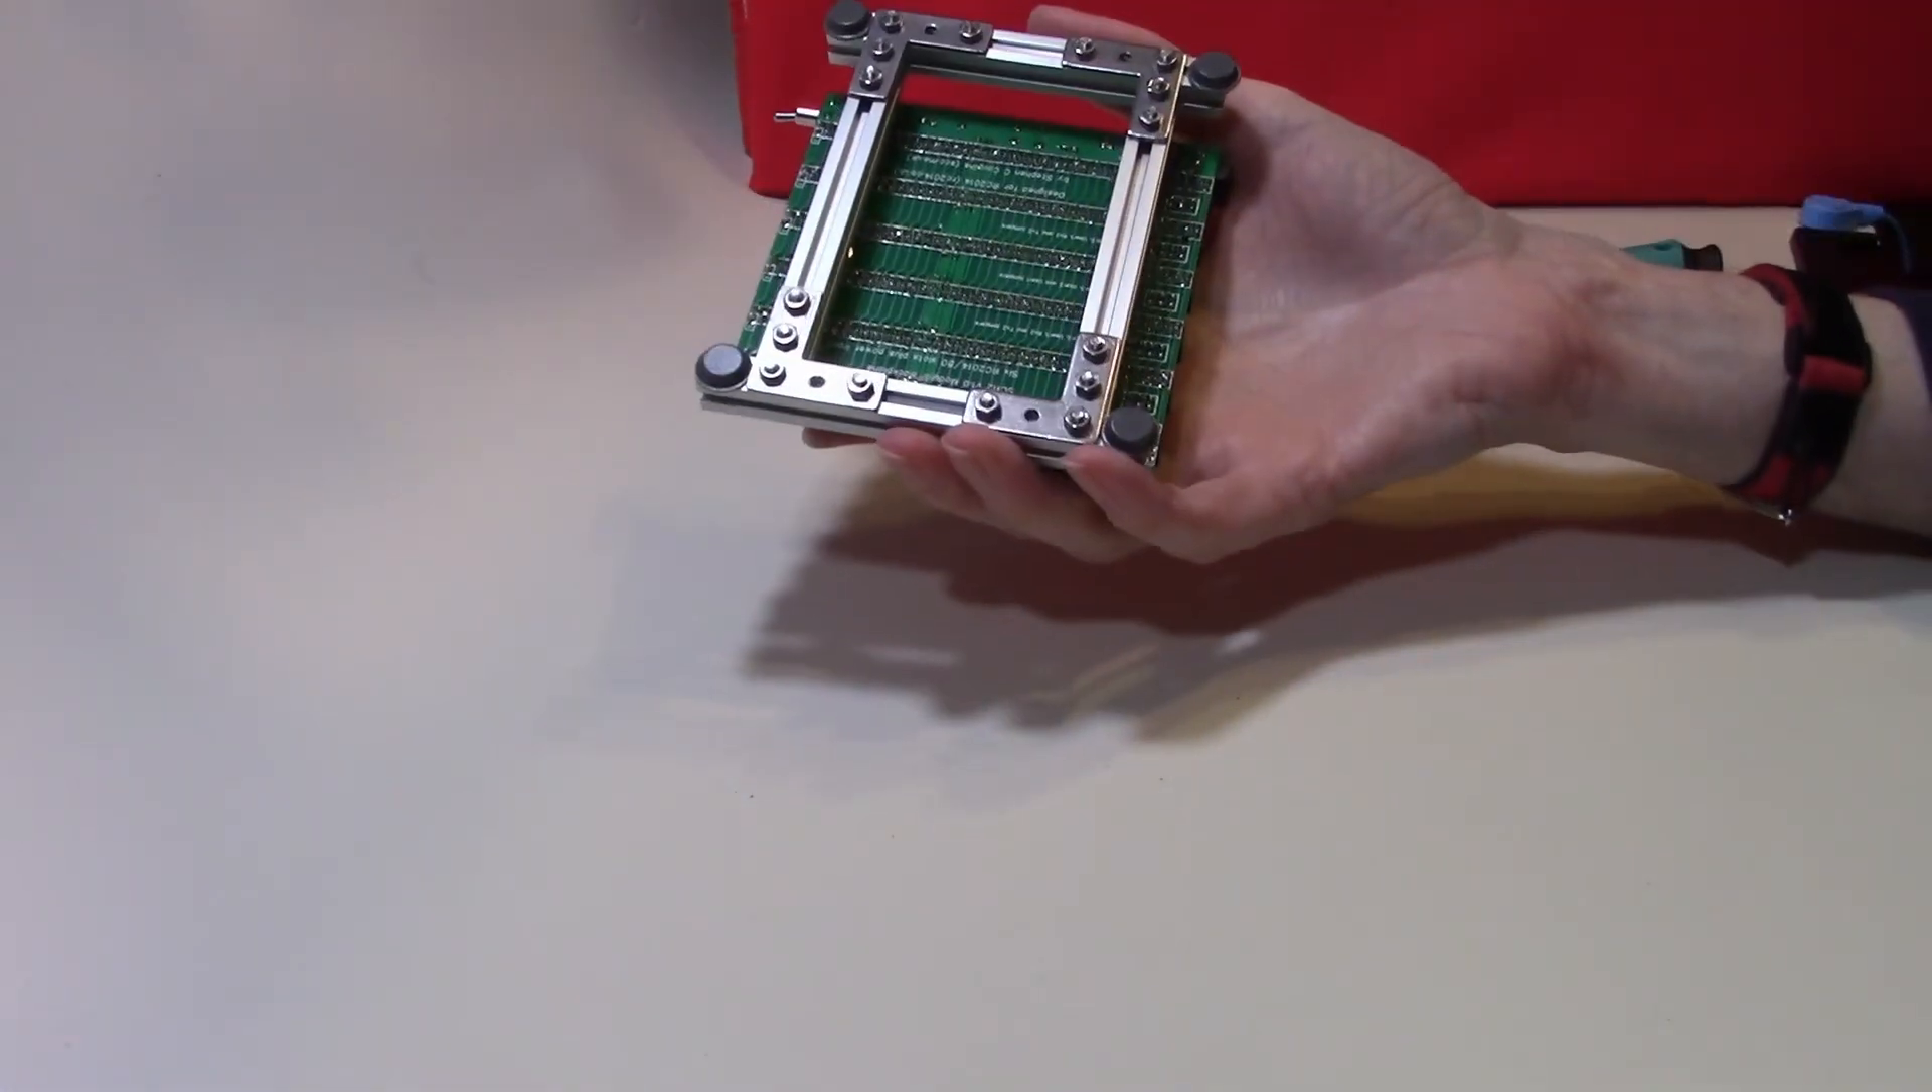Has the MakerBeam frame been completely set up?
Yes.